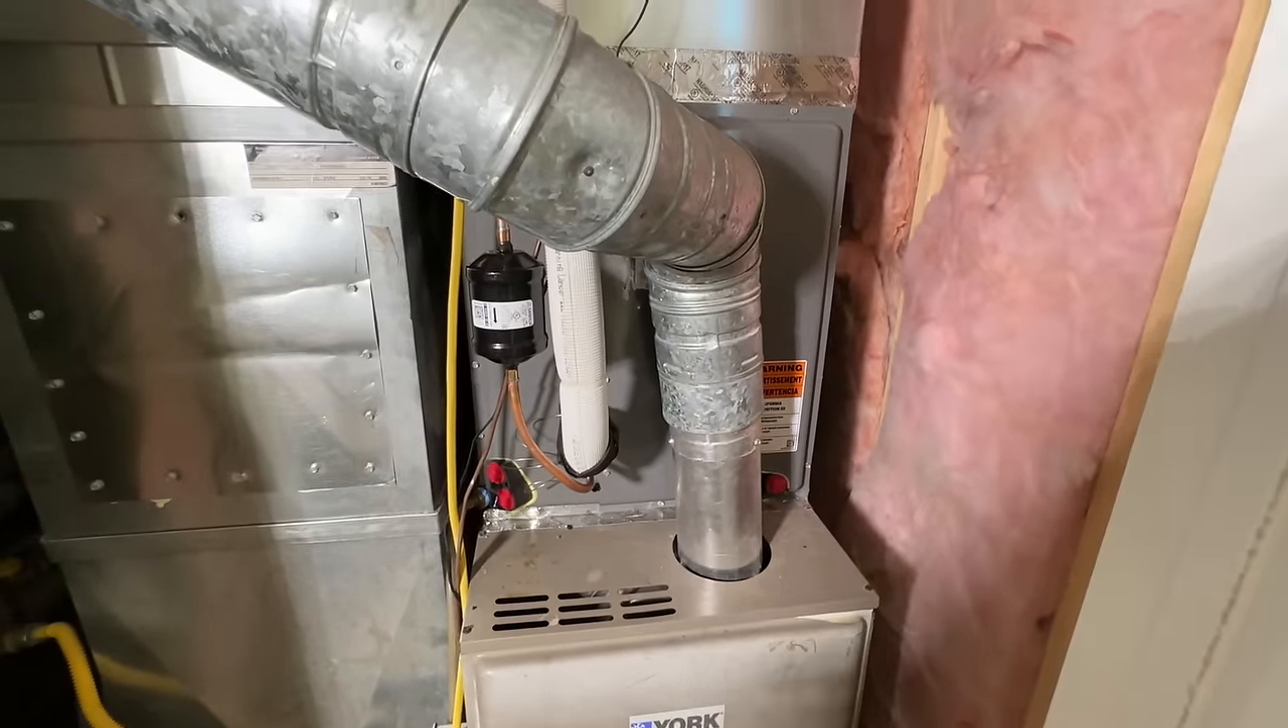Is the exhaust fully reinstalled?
Yes.